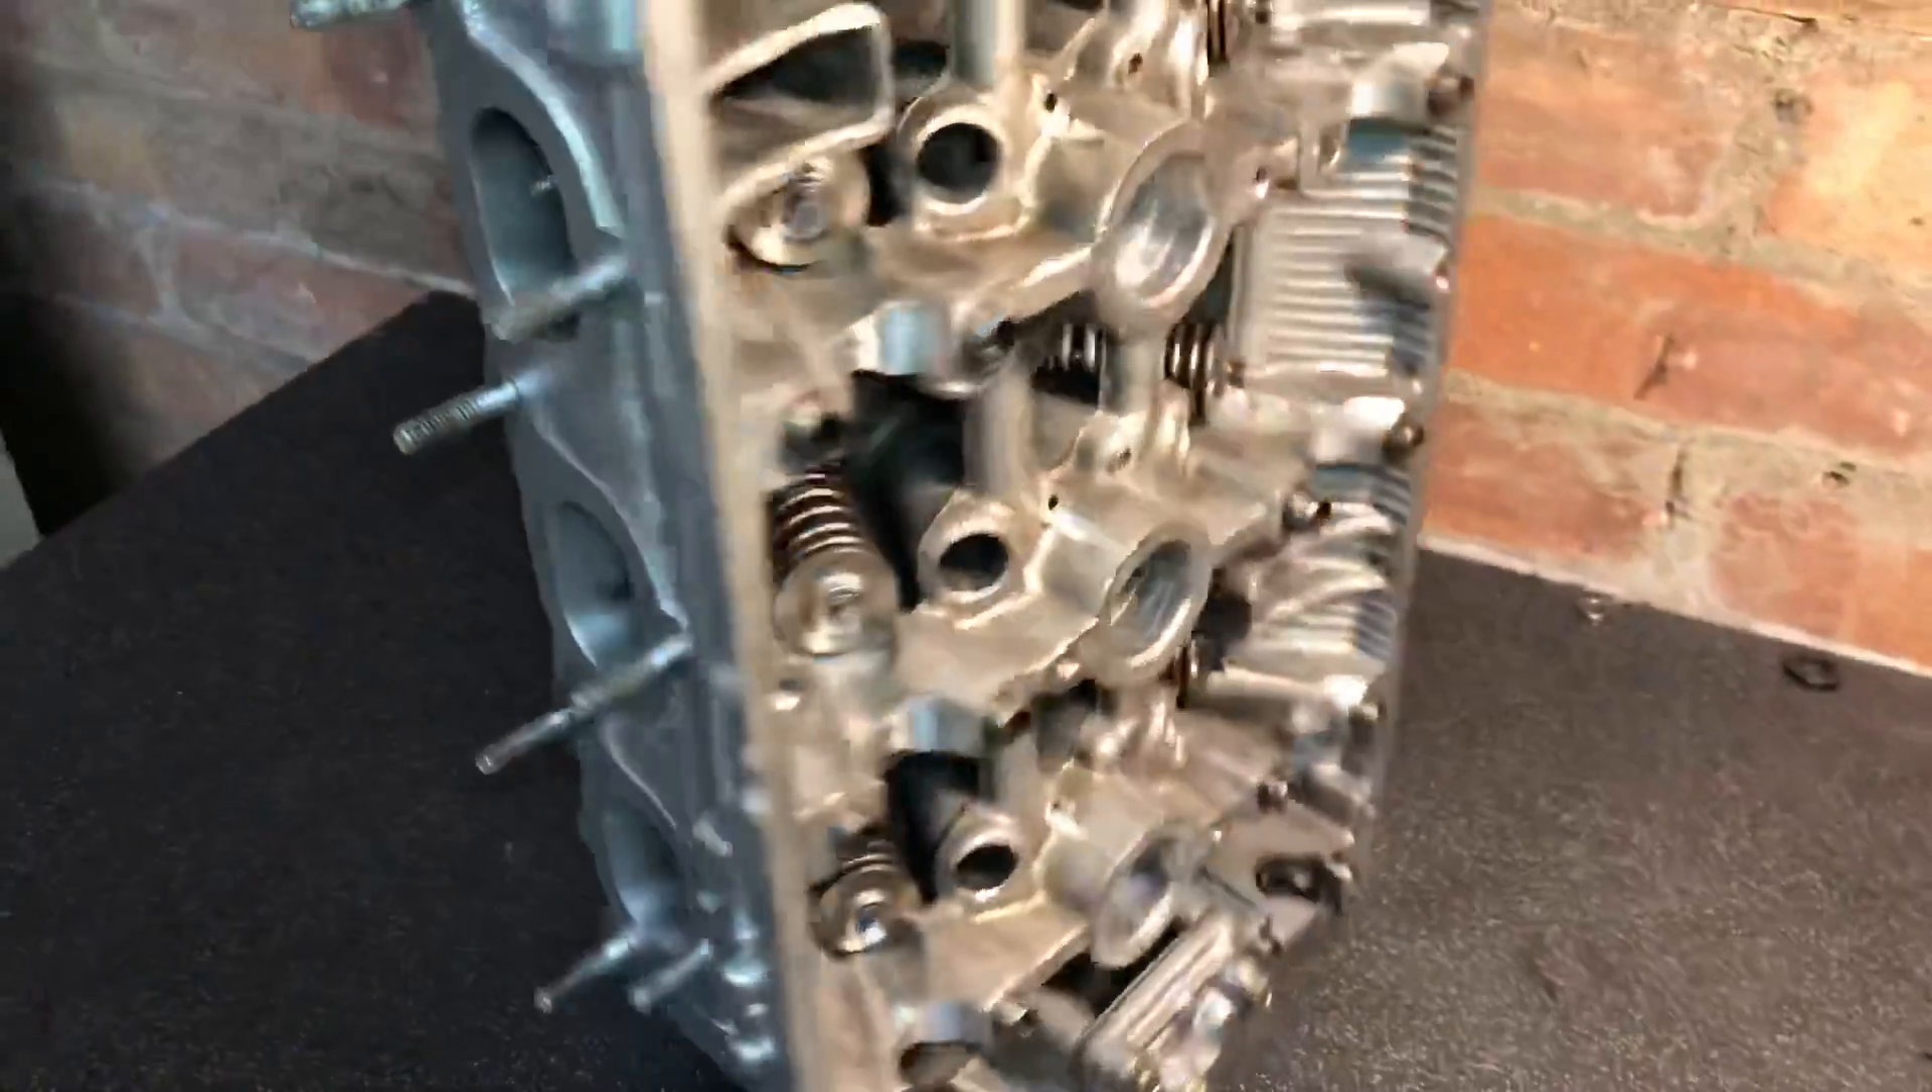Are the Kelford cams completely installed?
No.